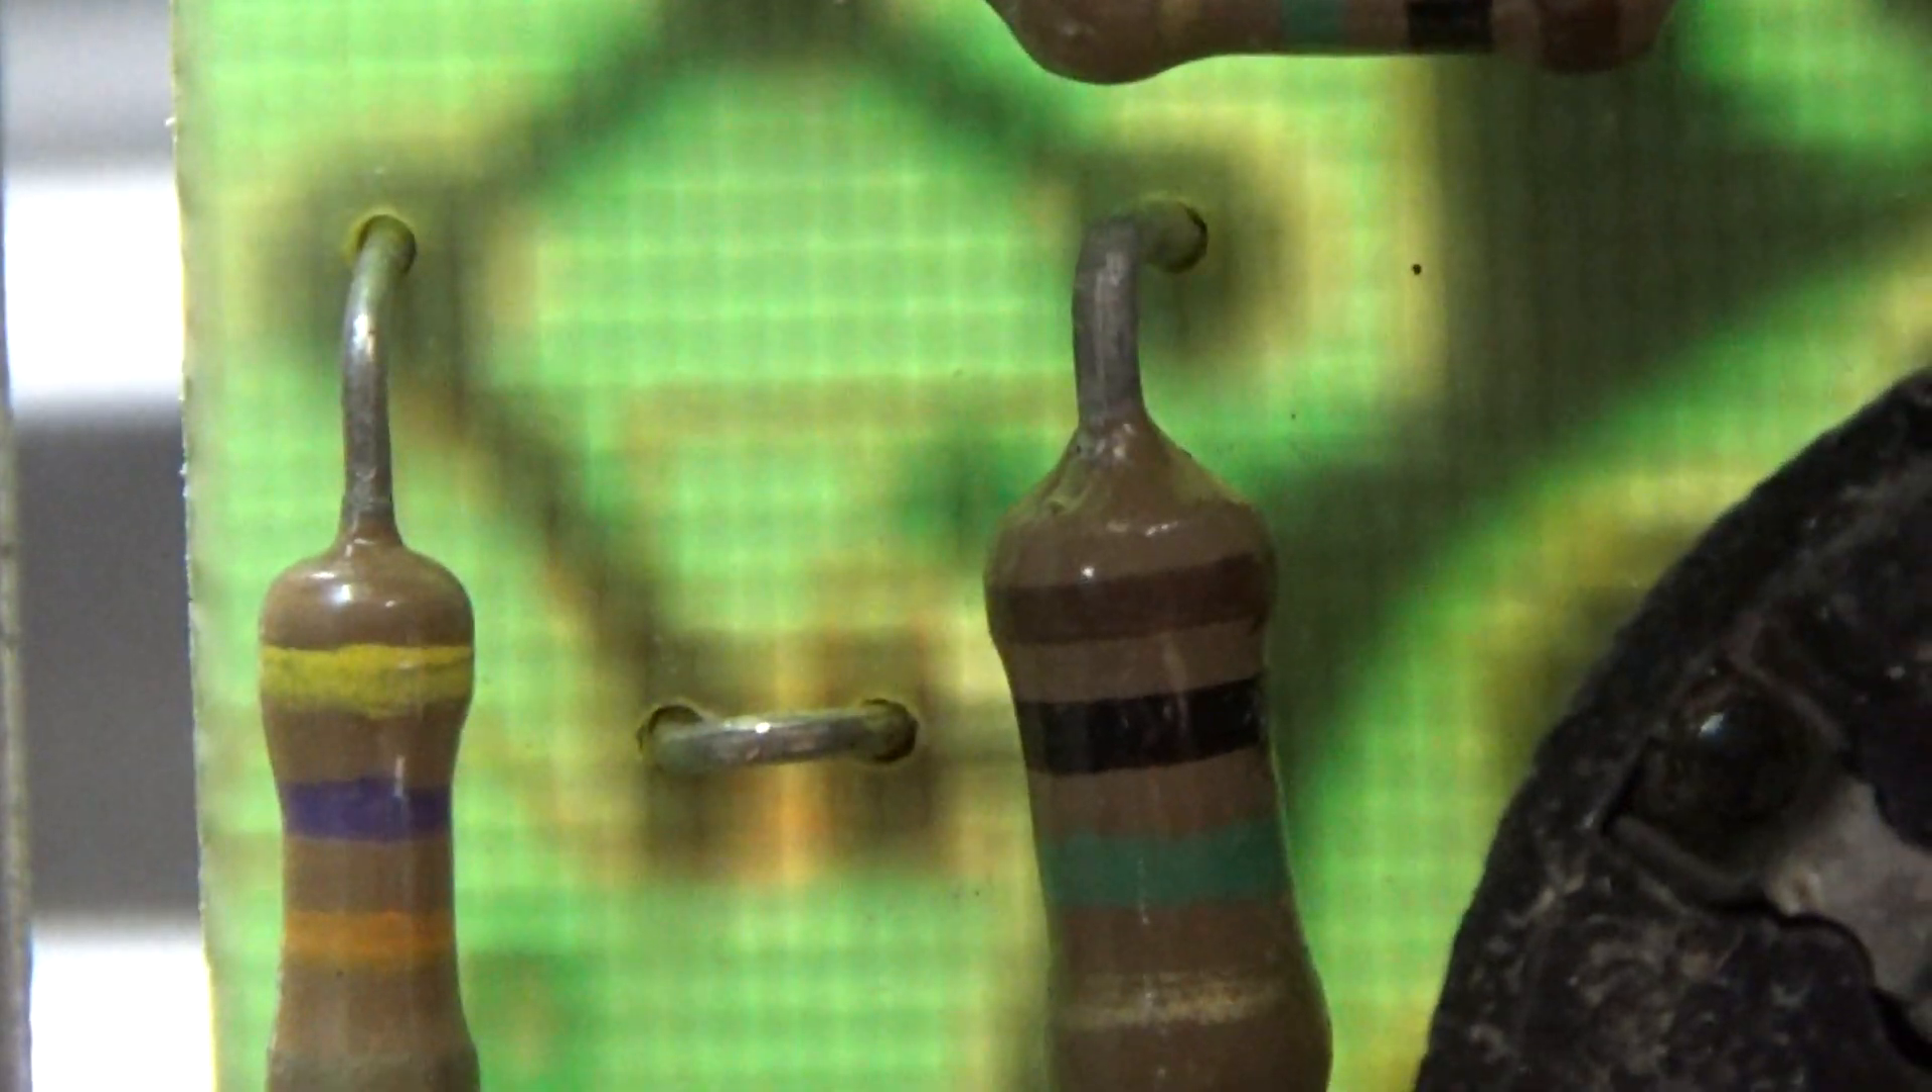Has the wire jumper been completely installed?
Yes.